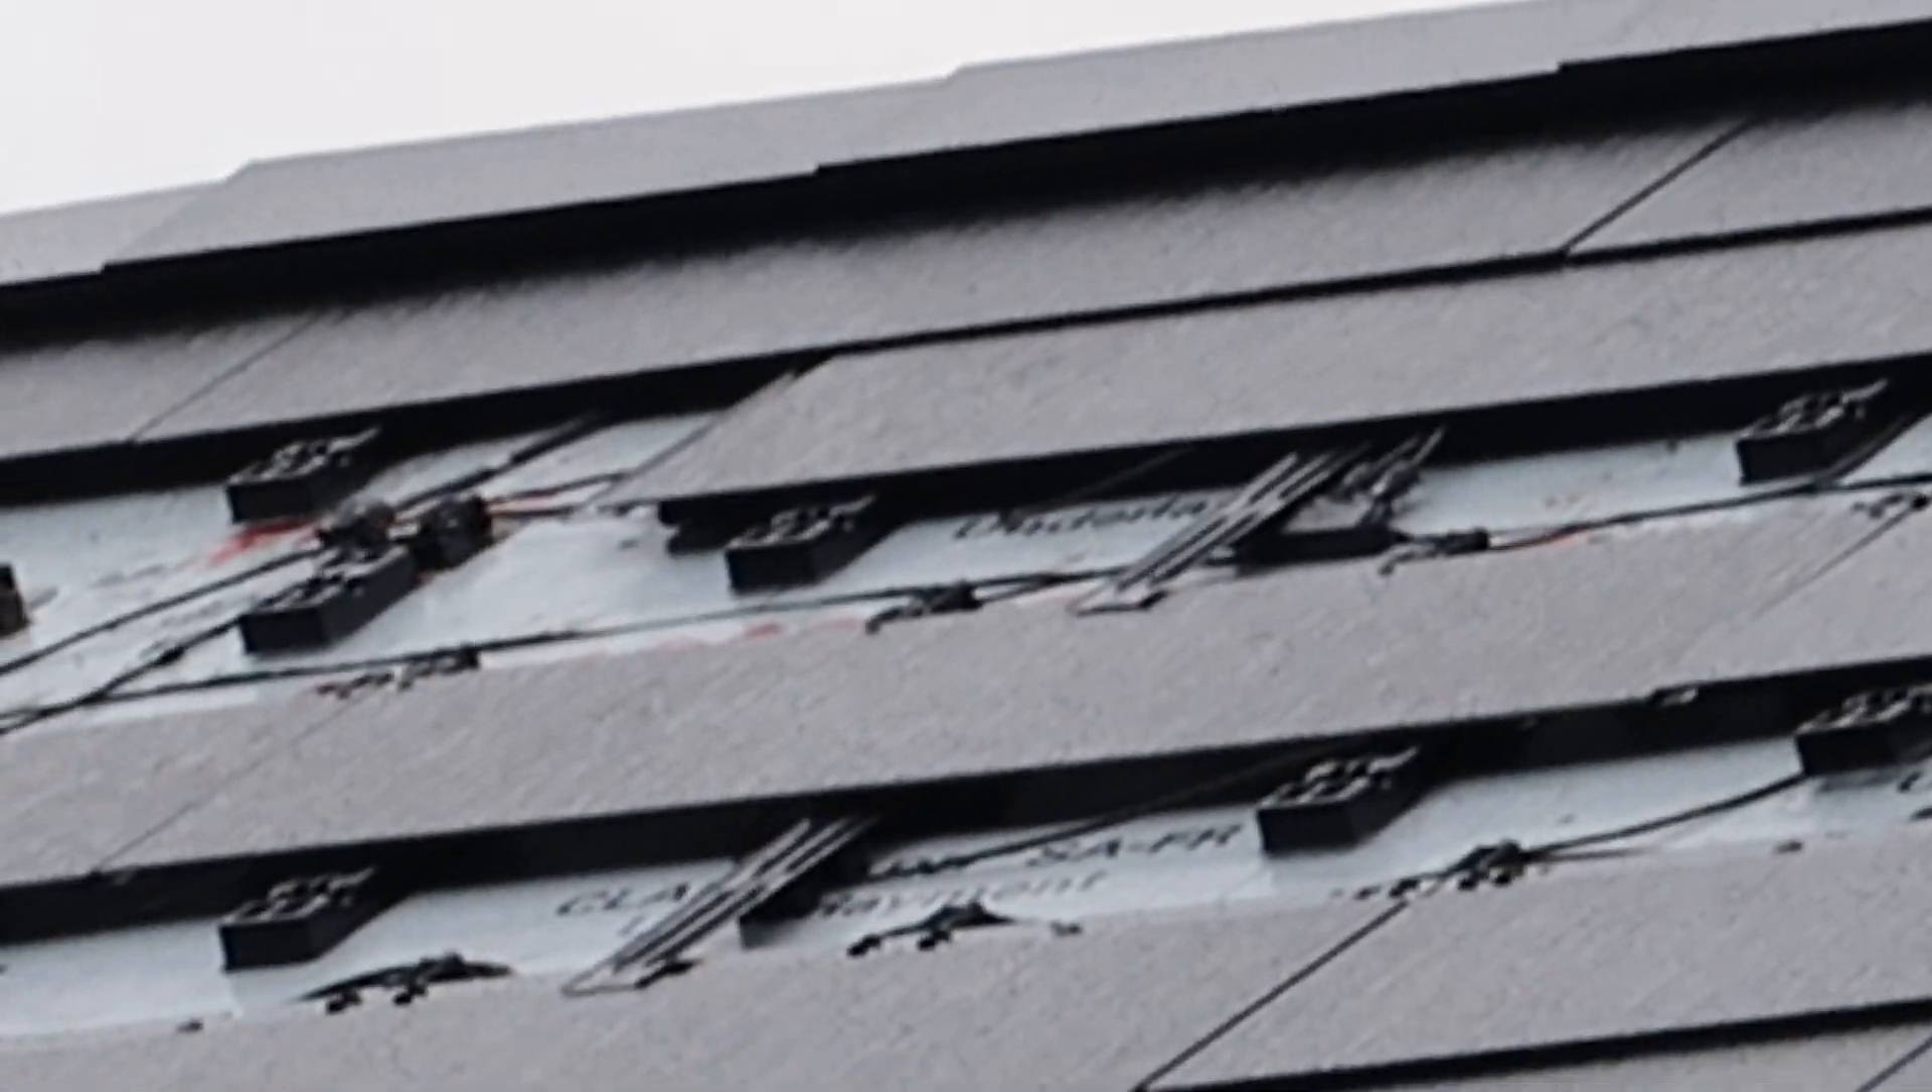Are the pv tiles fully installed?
No.